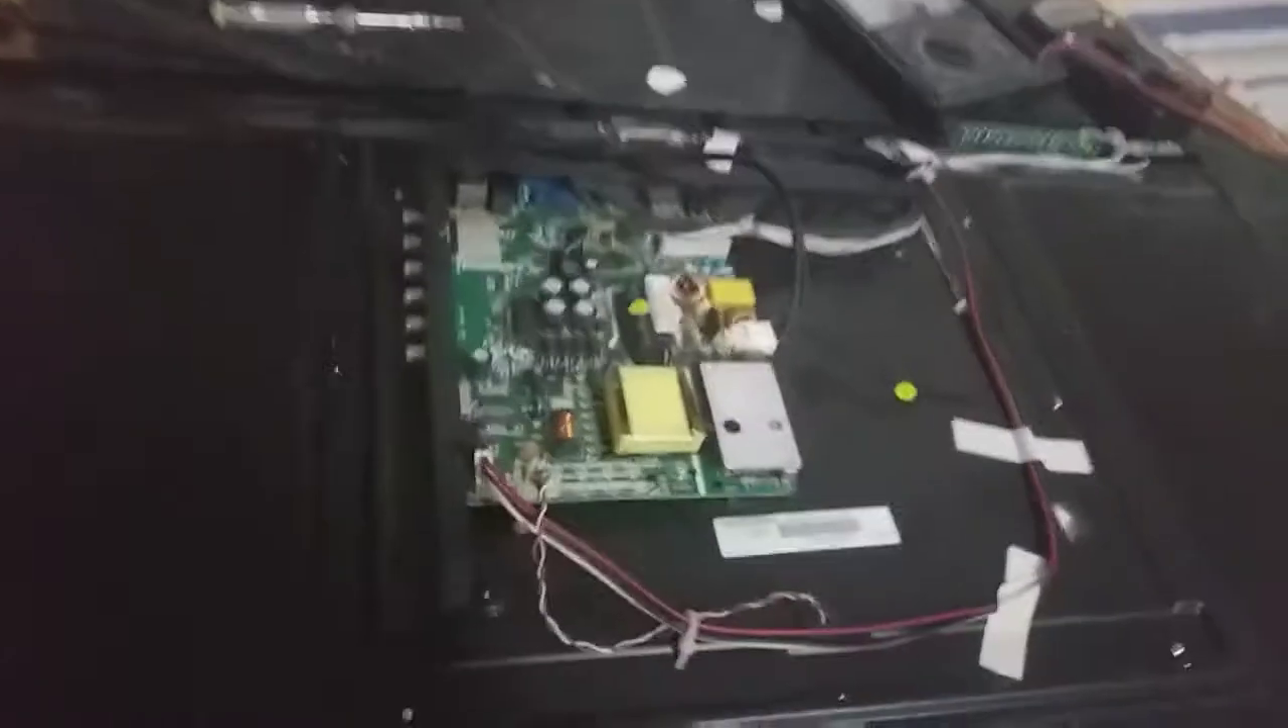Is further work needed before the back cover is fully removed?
No.